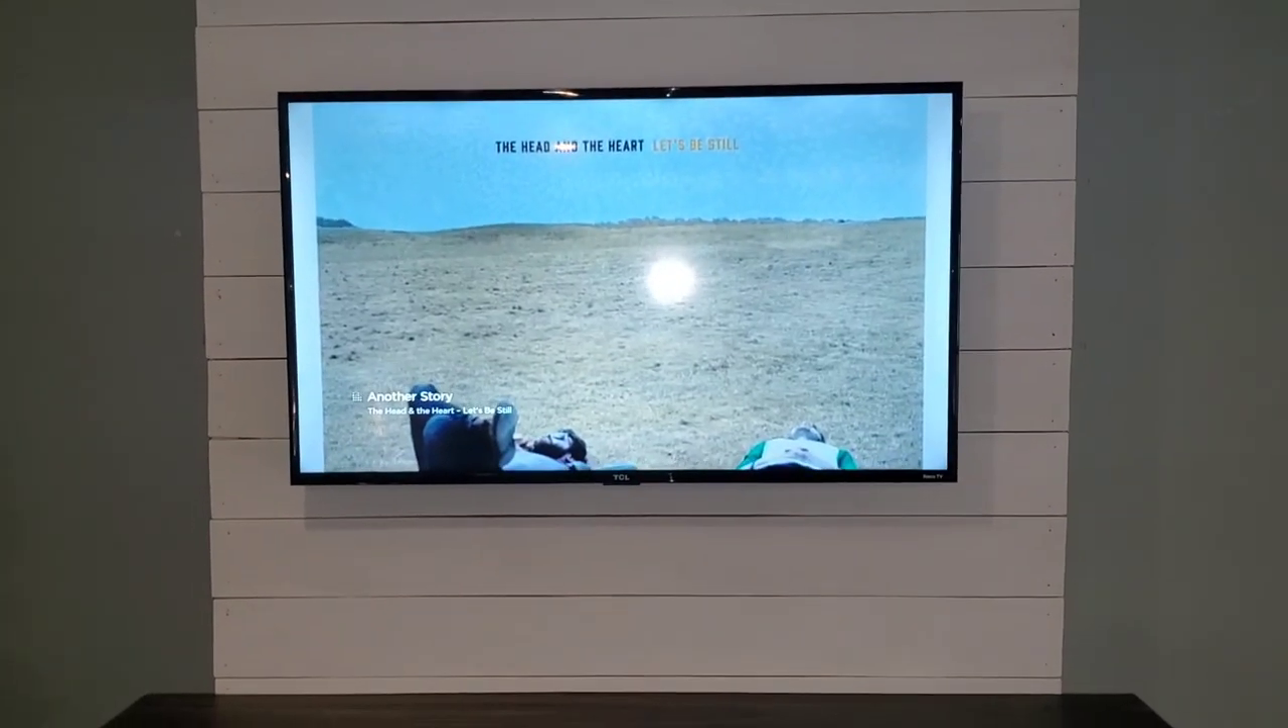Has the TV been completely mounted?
Yes.